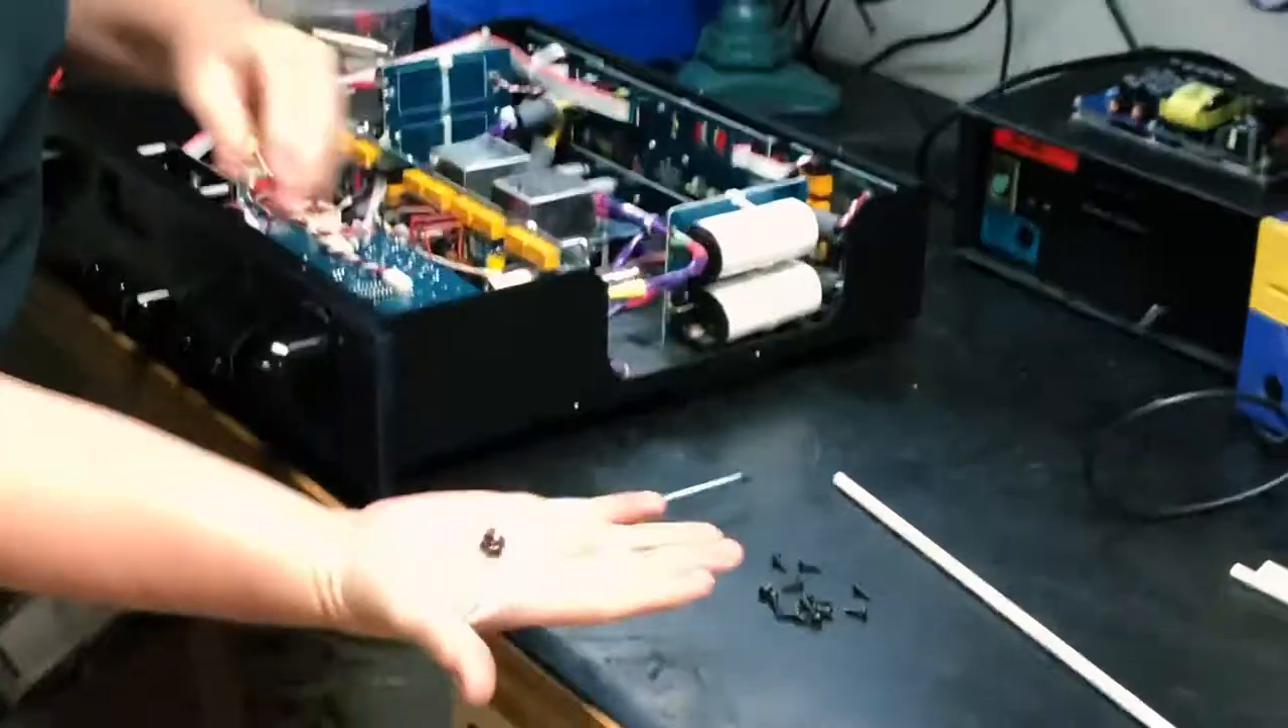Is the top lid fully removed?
Yes.